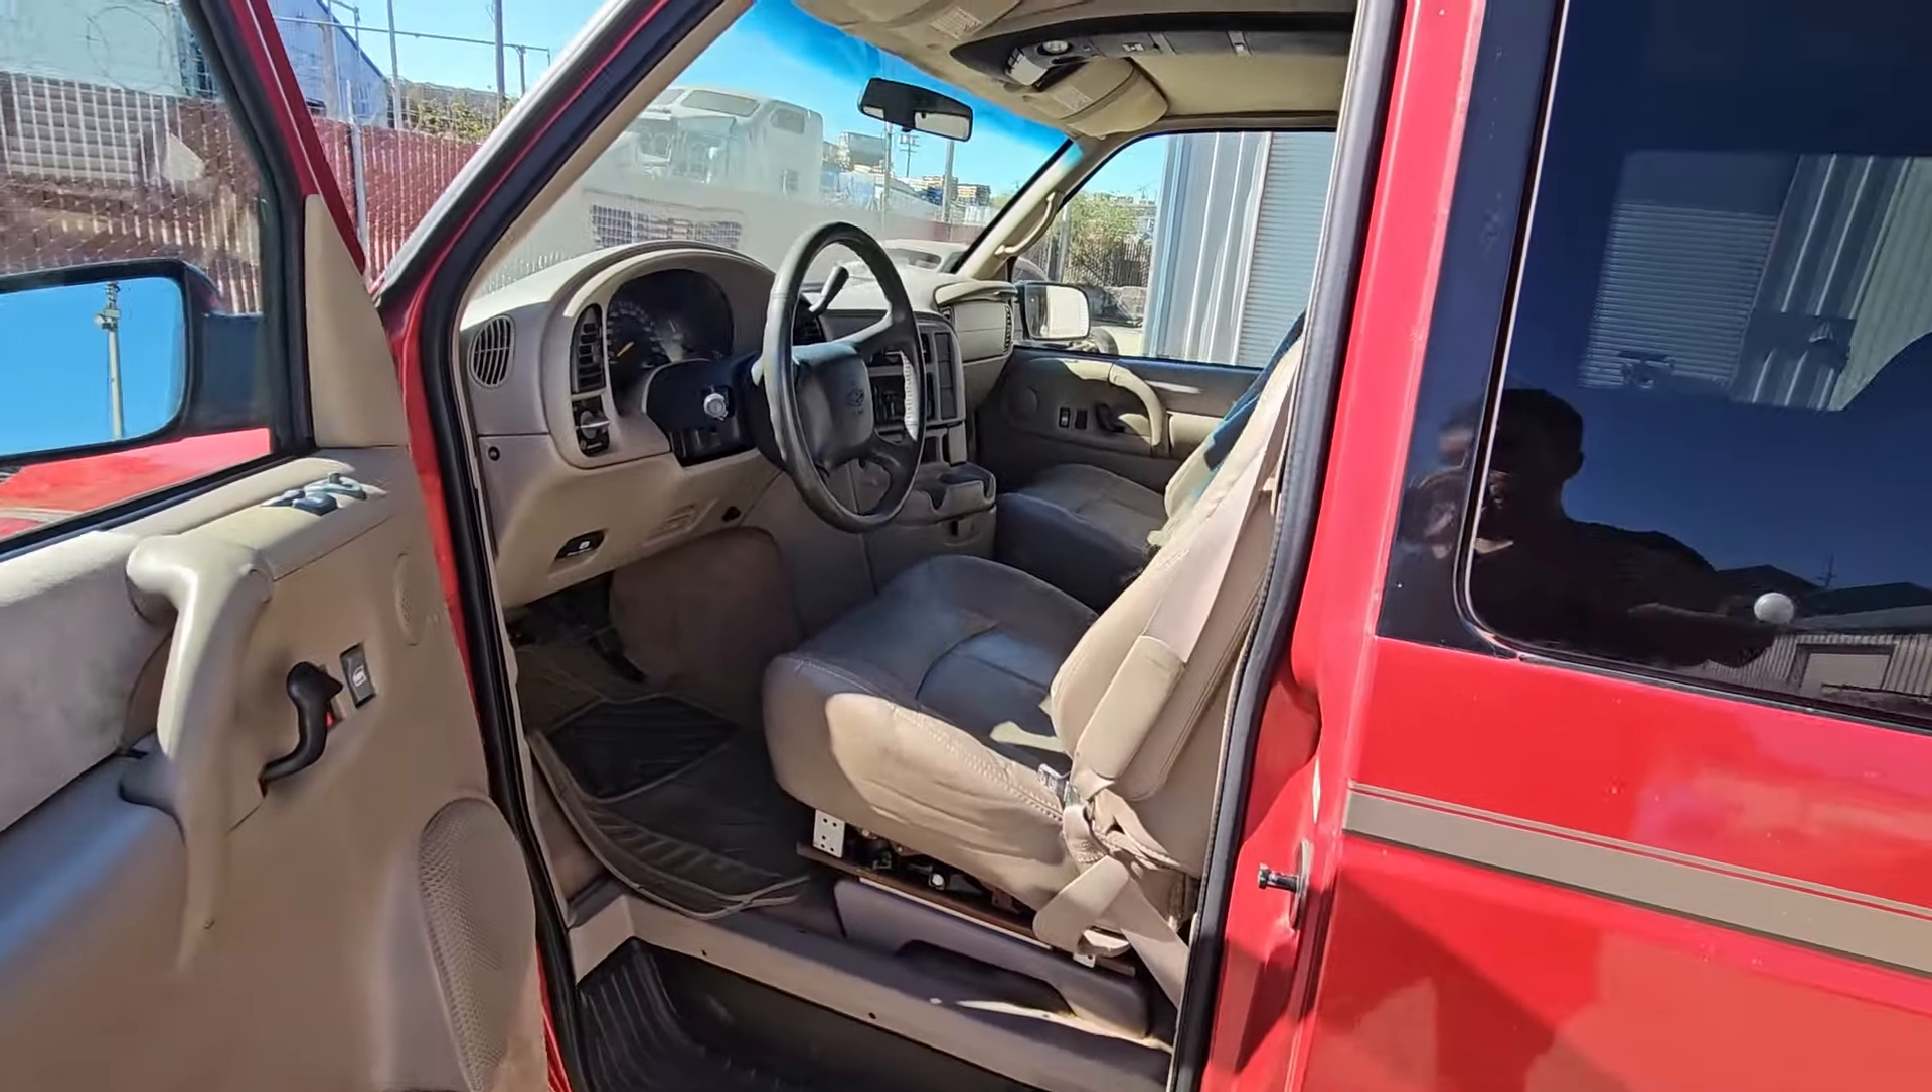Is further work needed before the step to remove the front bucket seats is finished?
Yes.